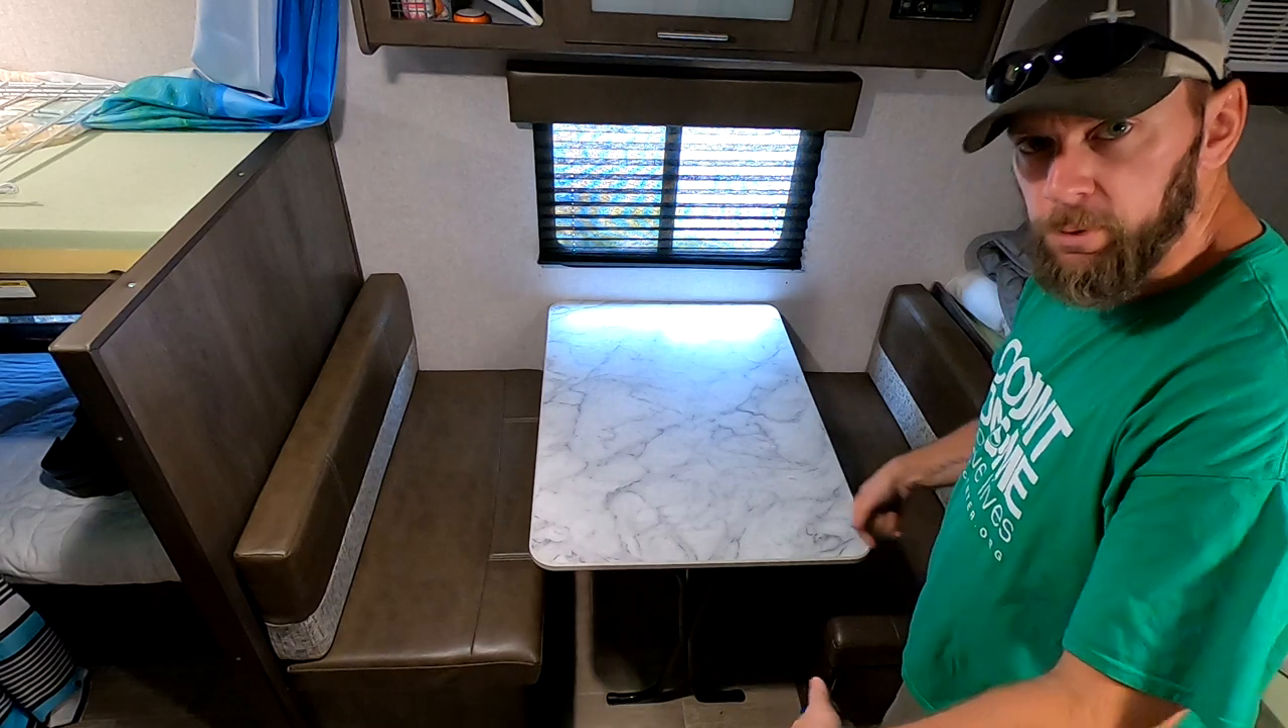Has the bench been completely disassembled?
No.